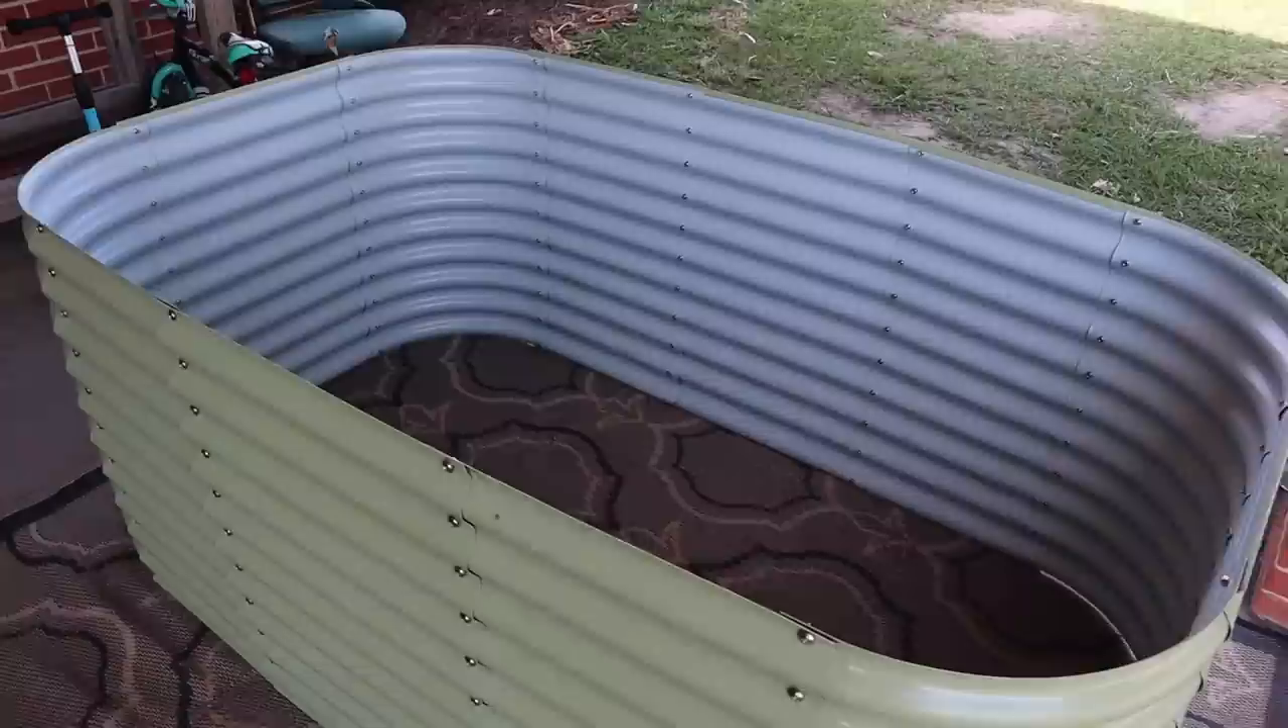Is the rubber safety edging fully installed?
No.